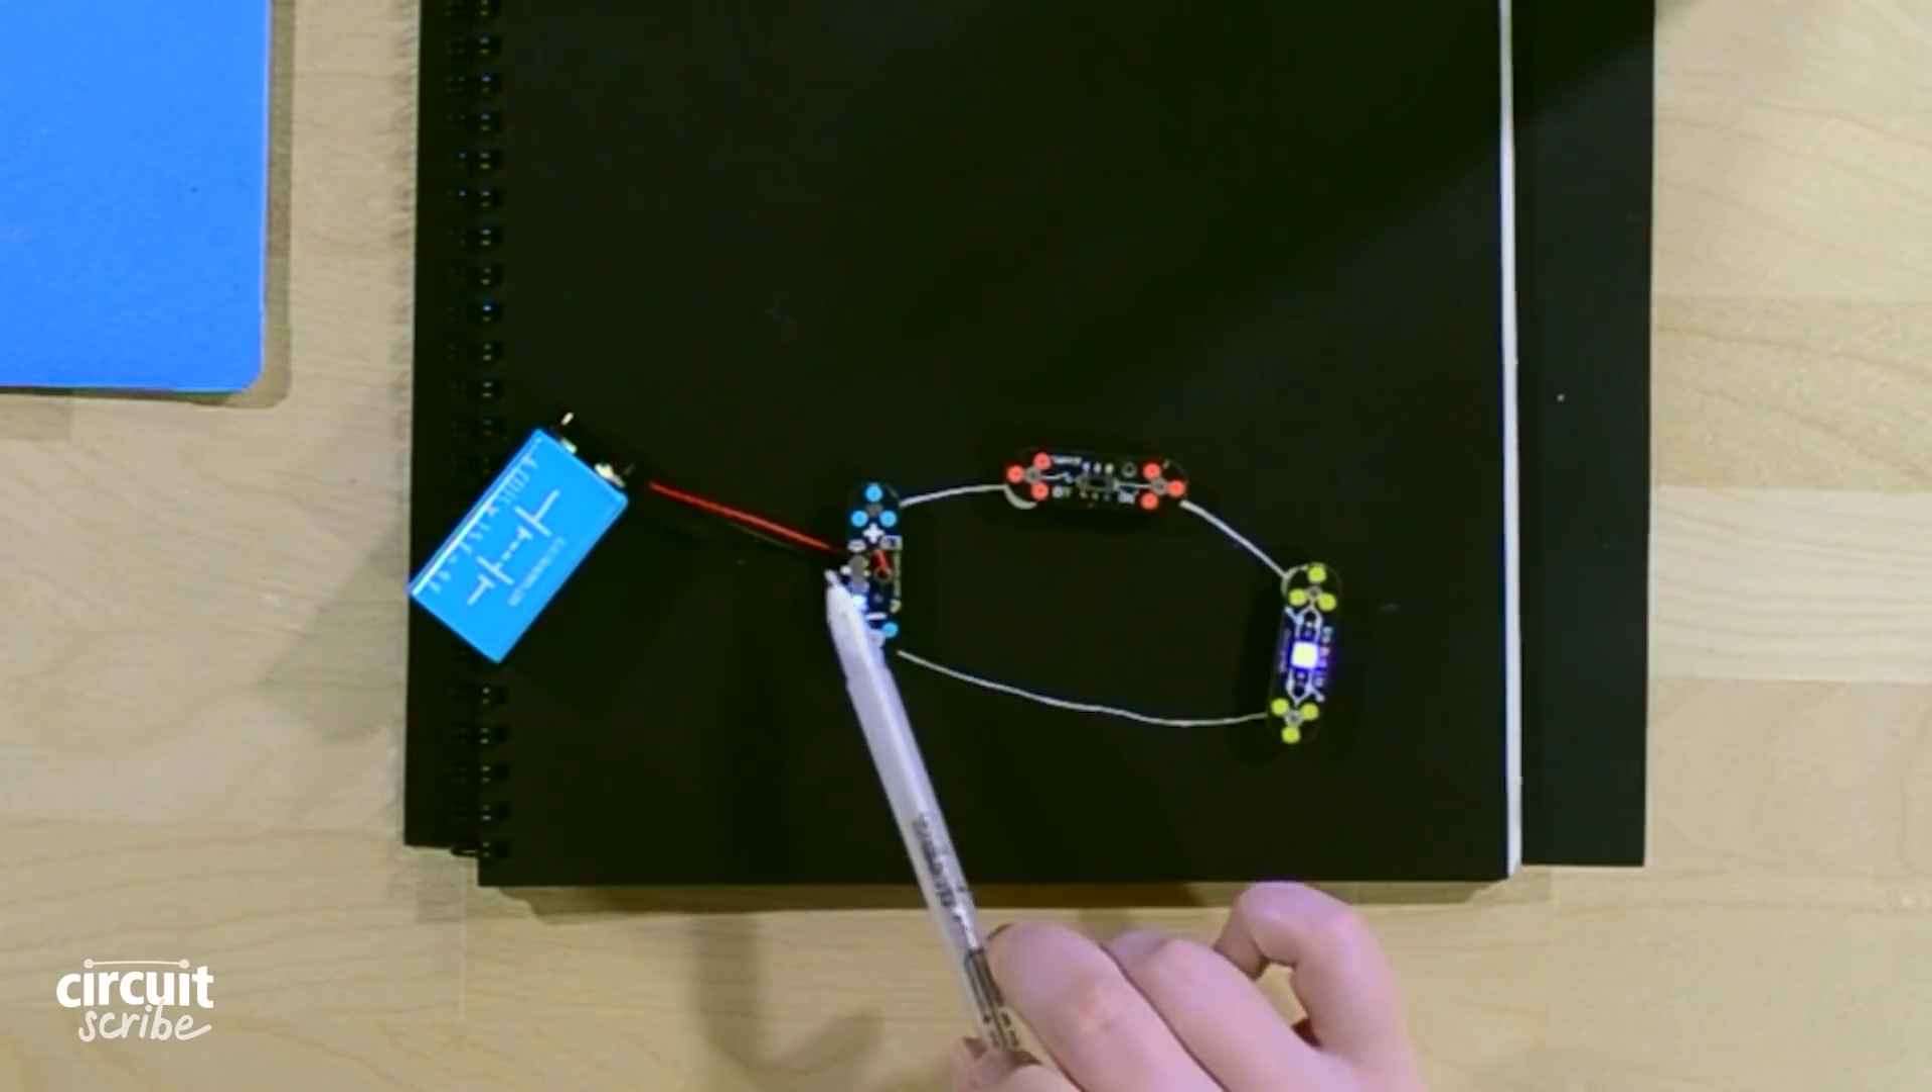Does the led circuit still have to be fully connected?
No.